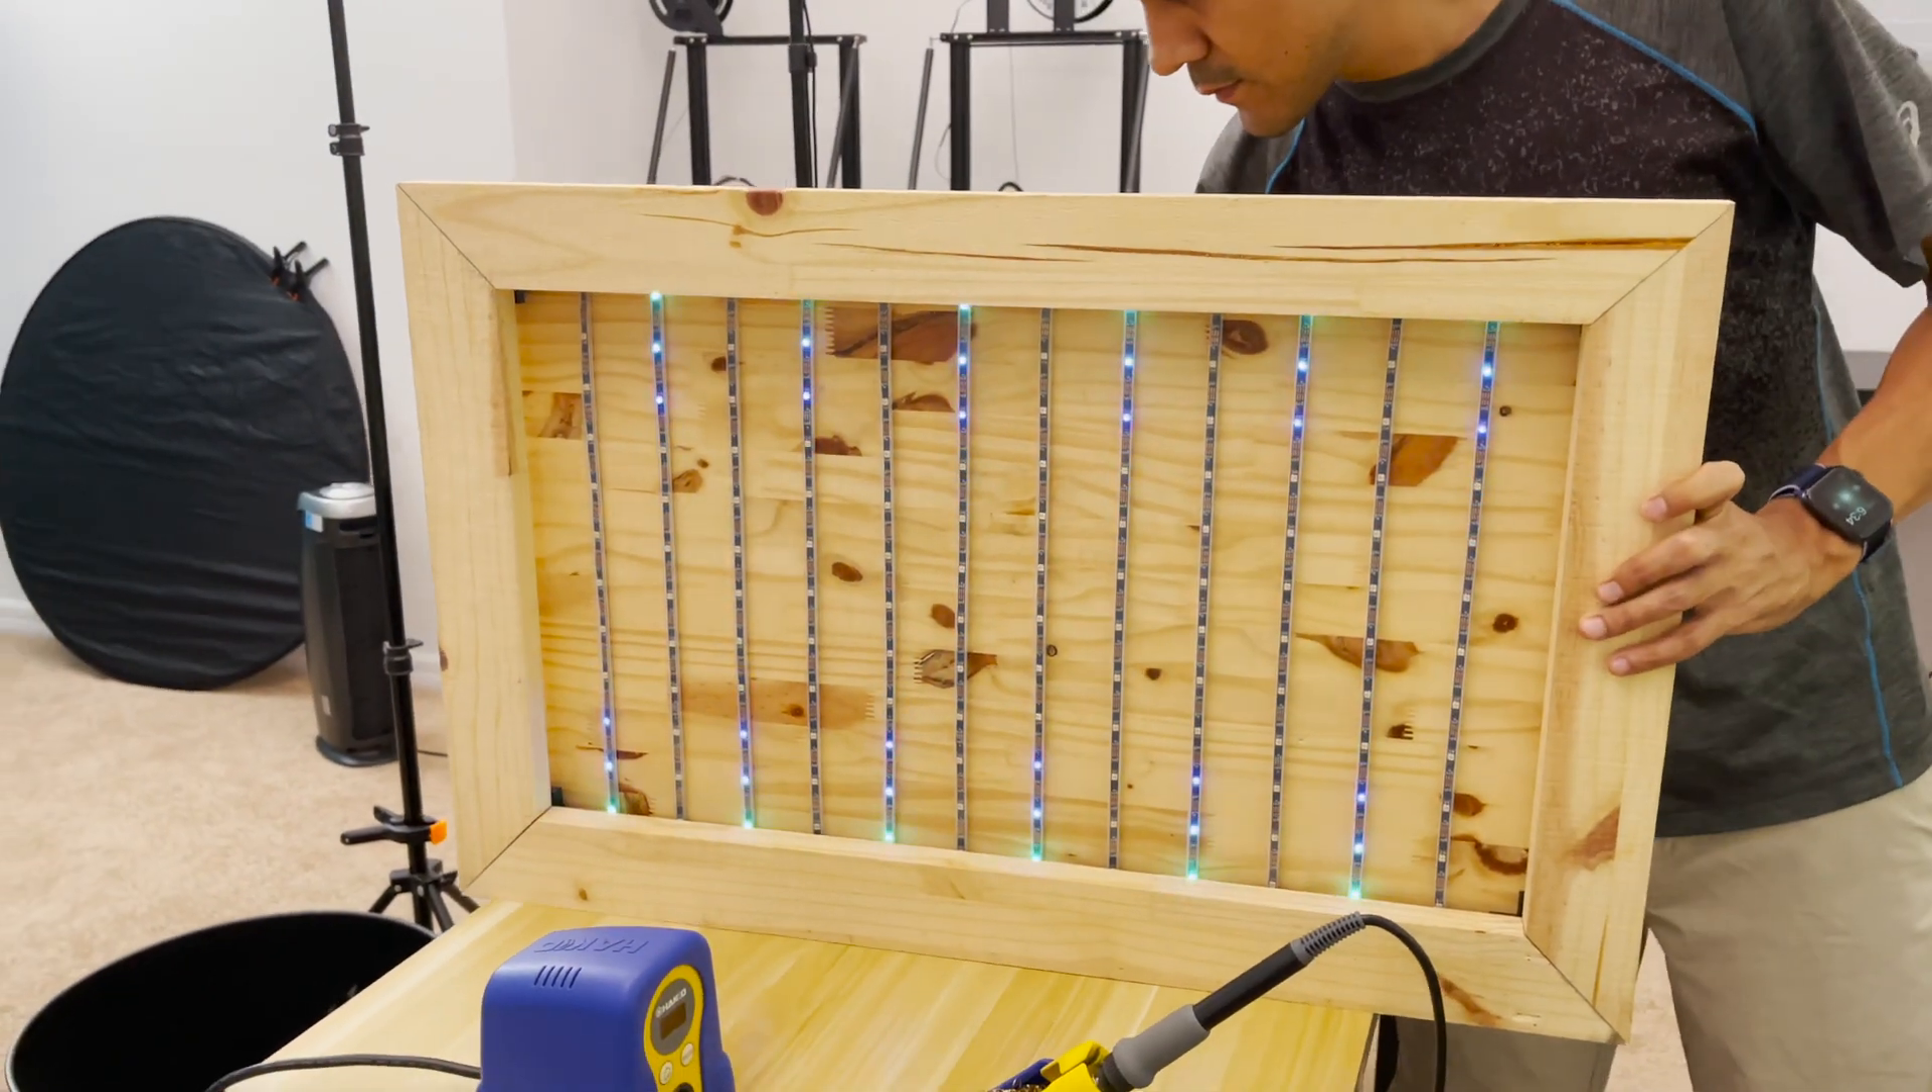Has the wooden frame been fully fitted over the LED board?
Yes.